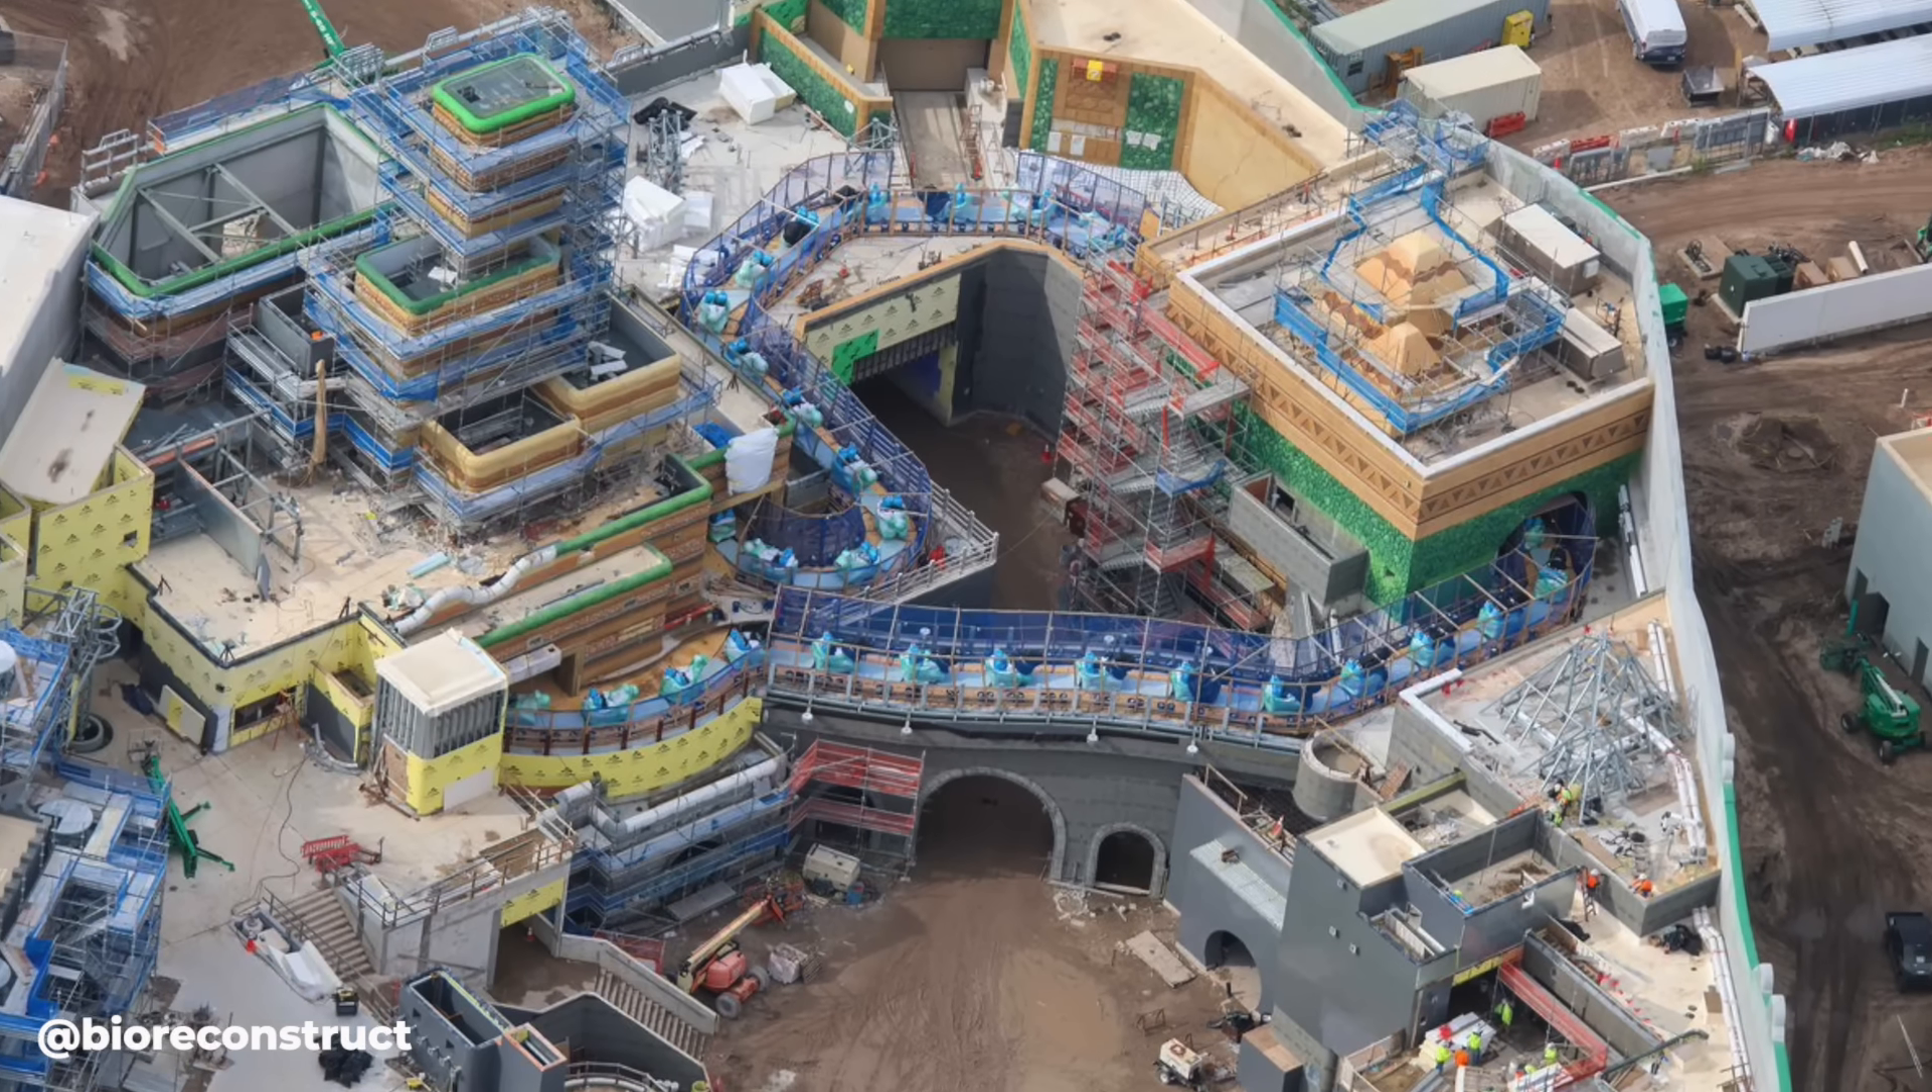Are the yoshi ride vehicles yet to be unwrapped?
Yes.